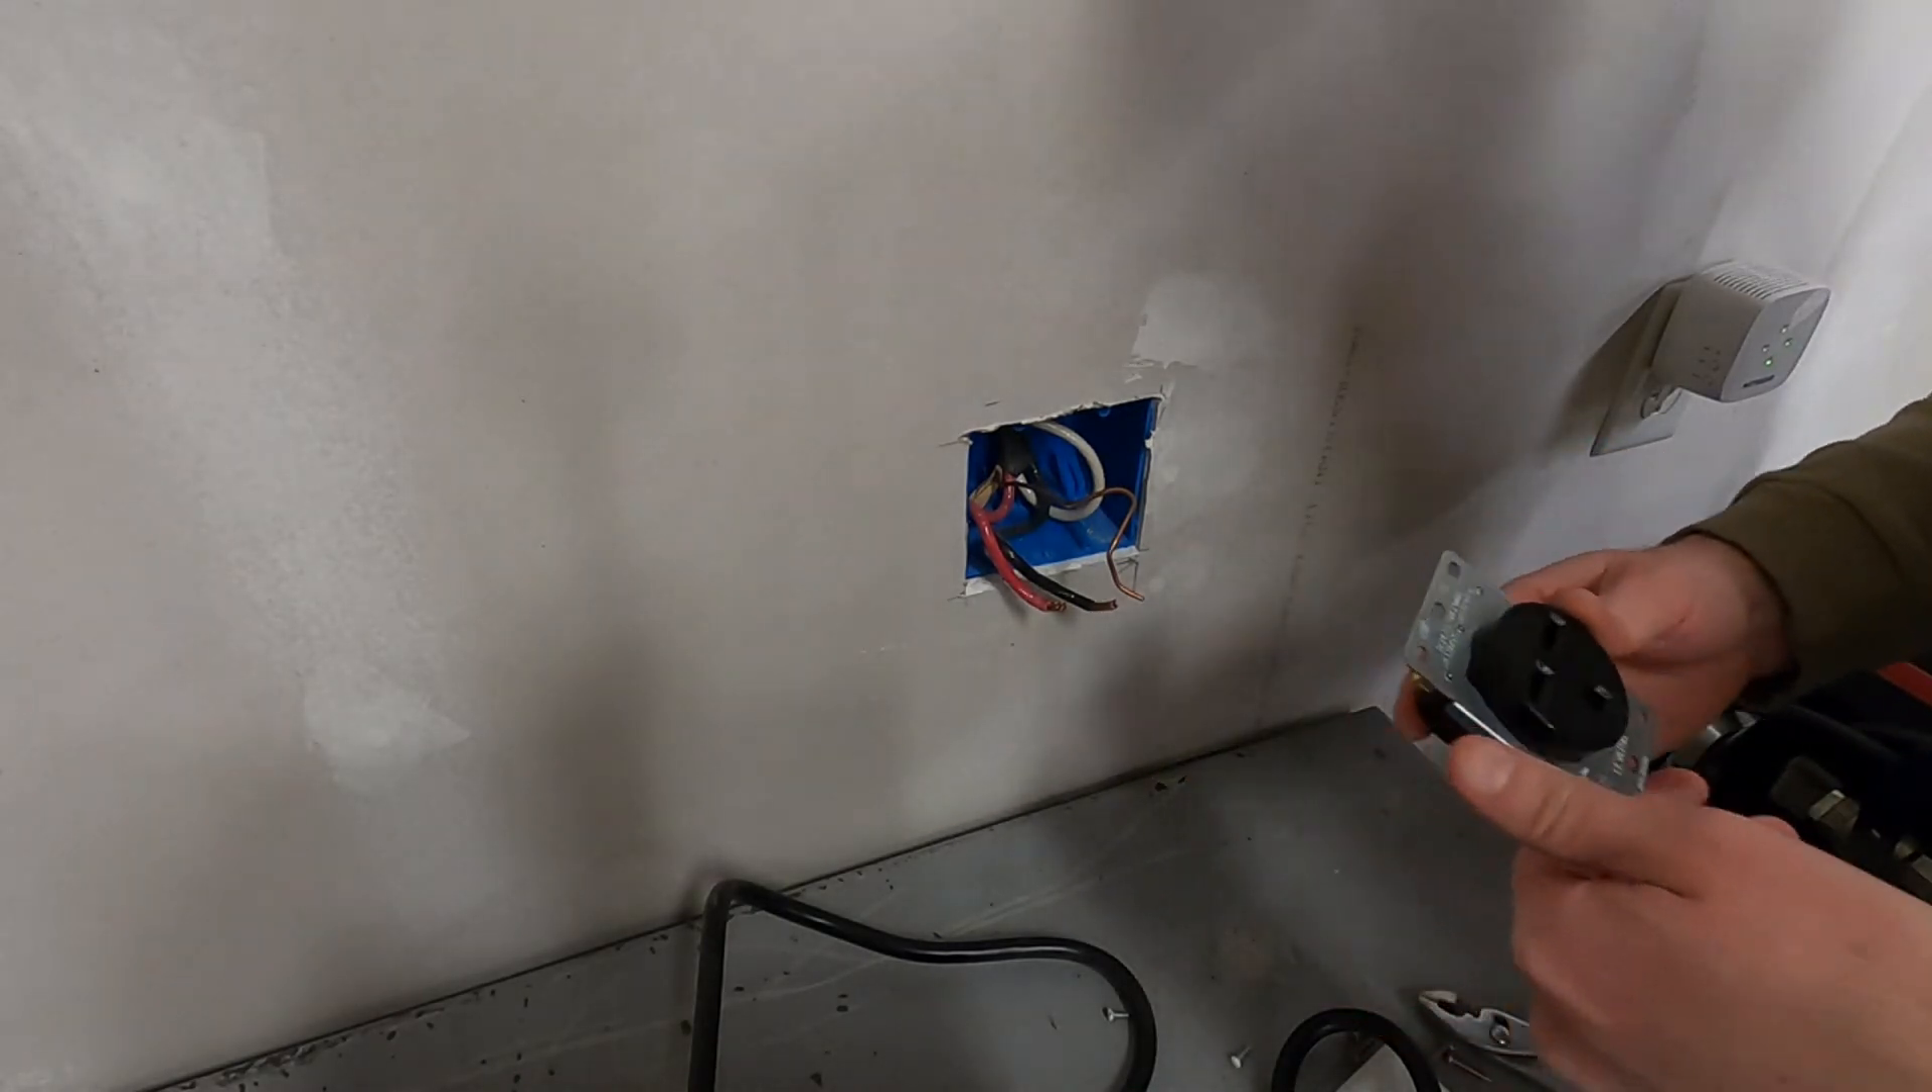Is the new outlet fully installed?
No.